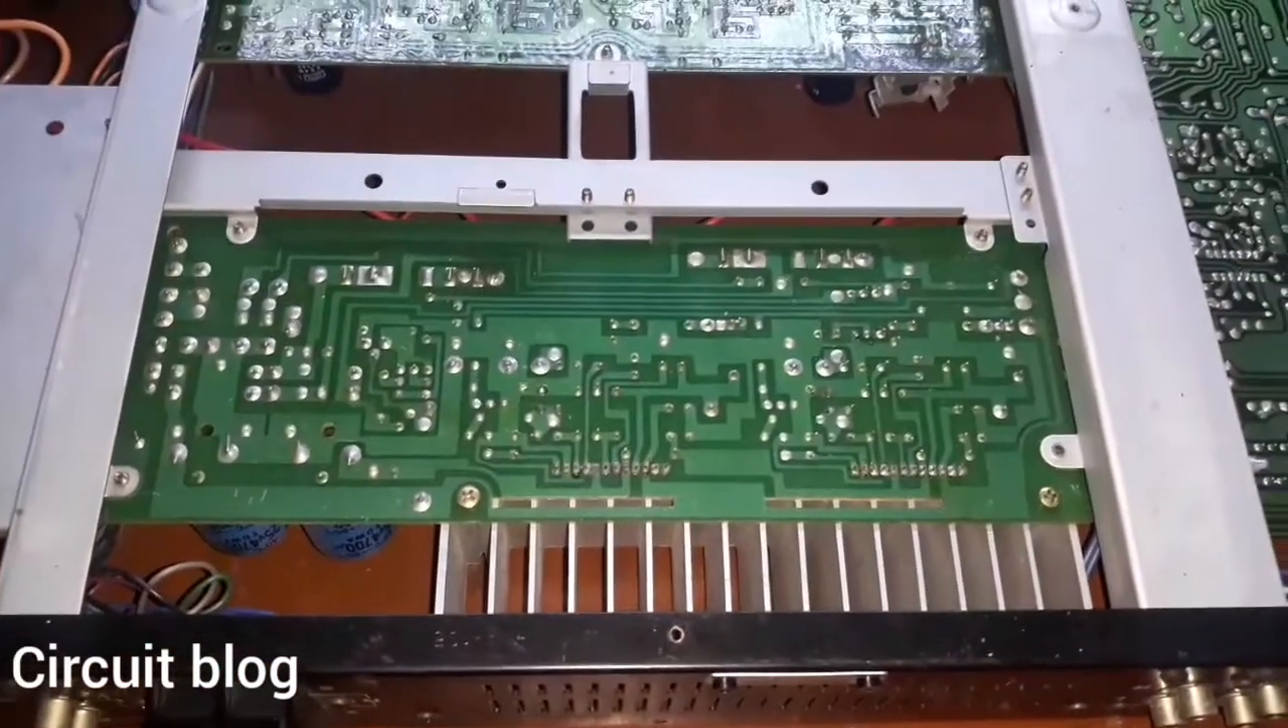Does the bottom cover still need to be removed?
No.